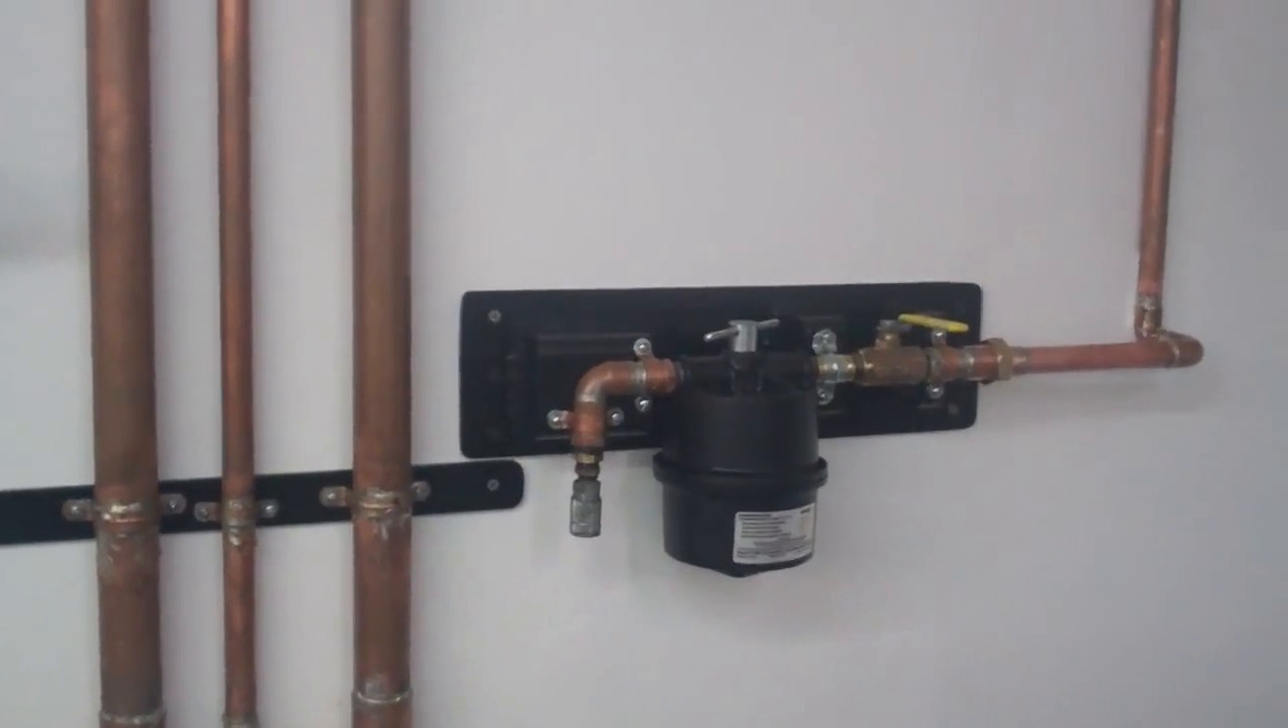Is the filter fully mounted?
Yes.